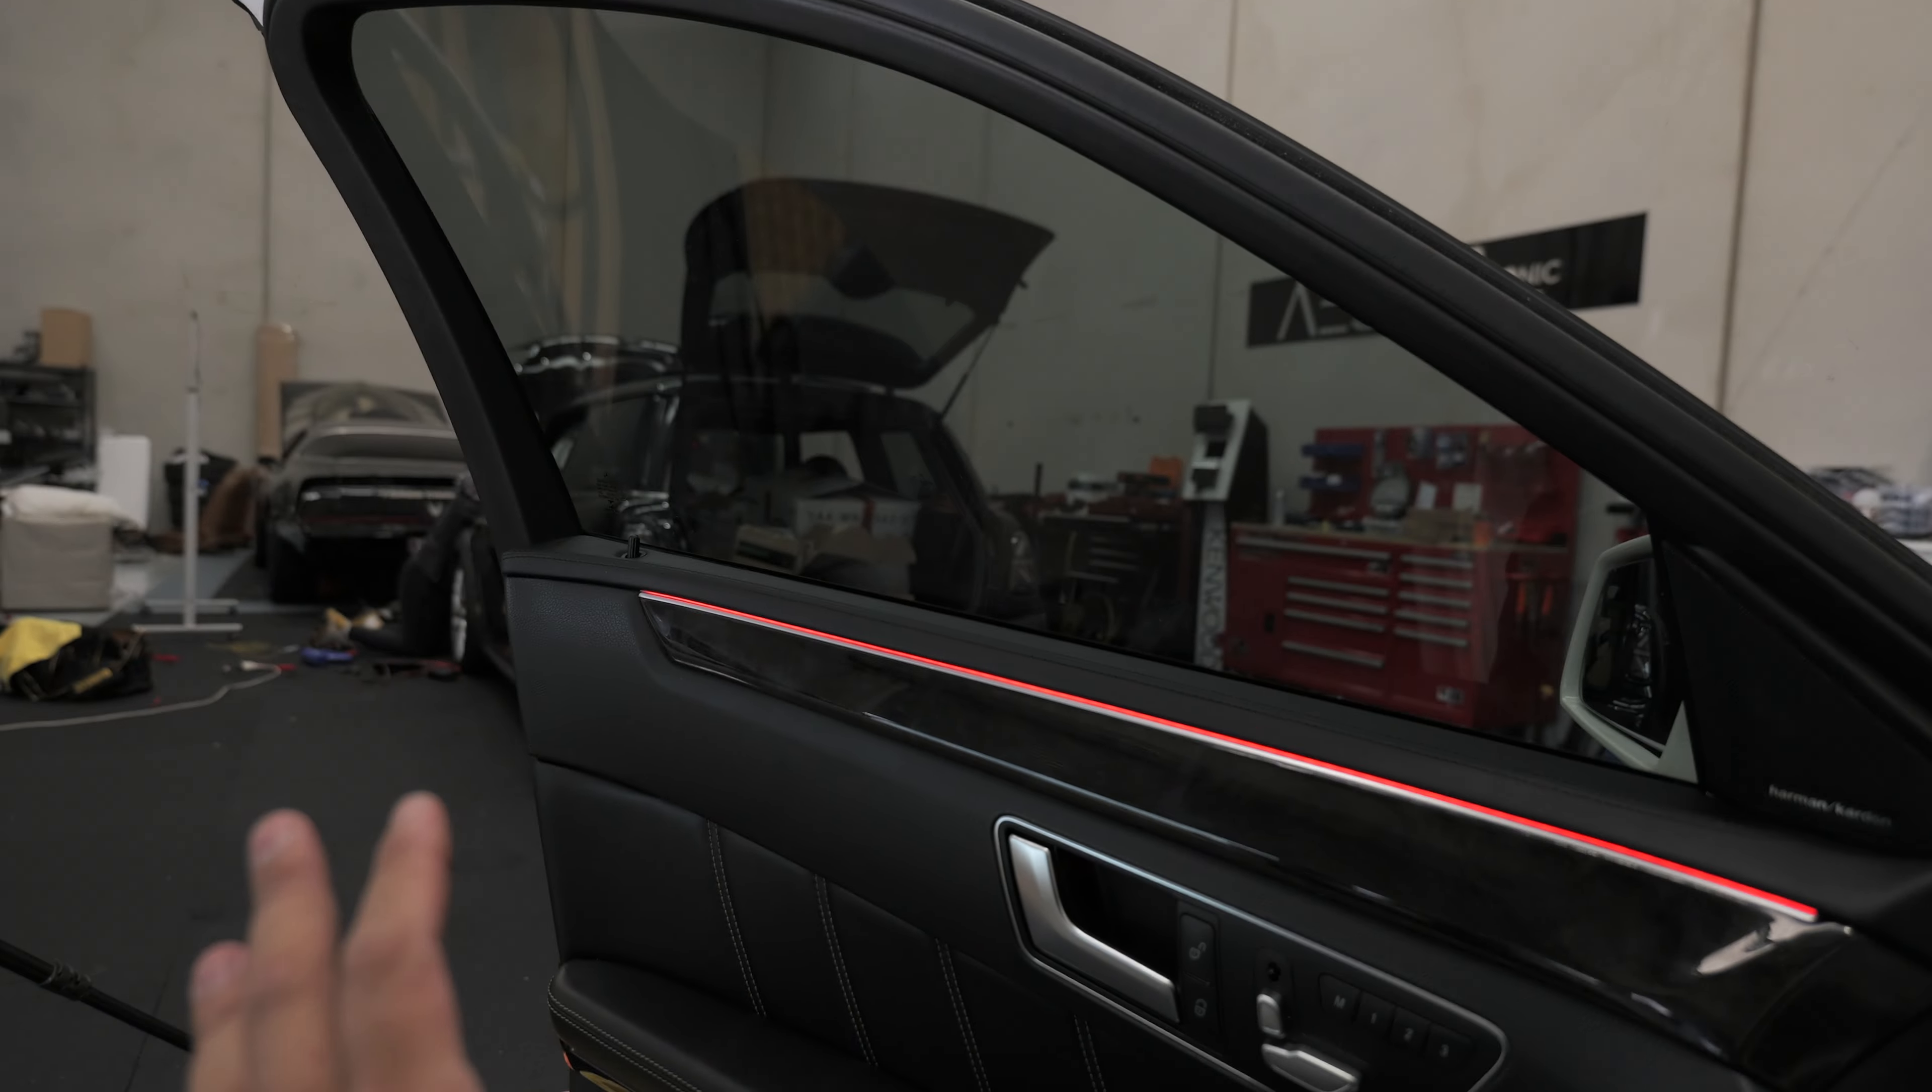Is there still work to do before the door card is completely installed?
No.